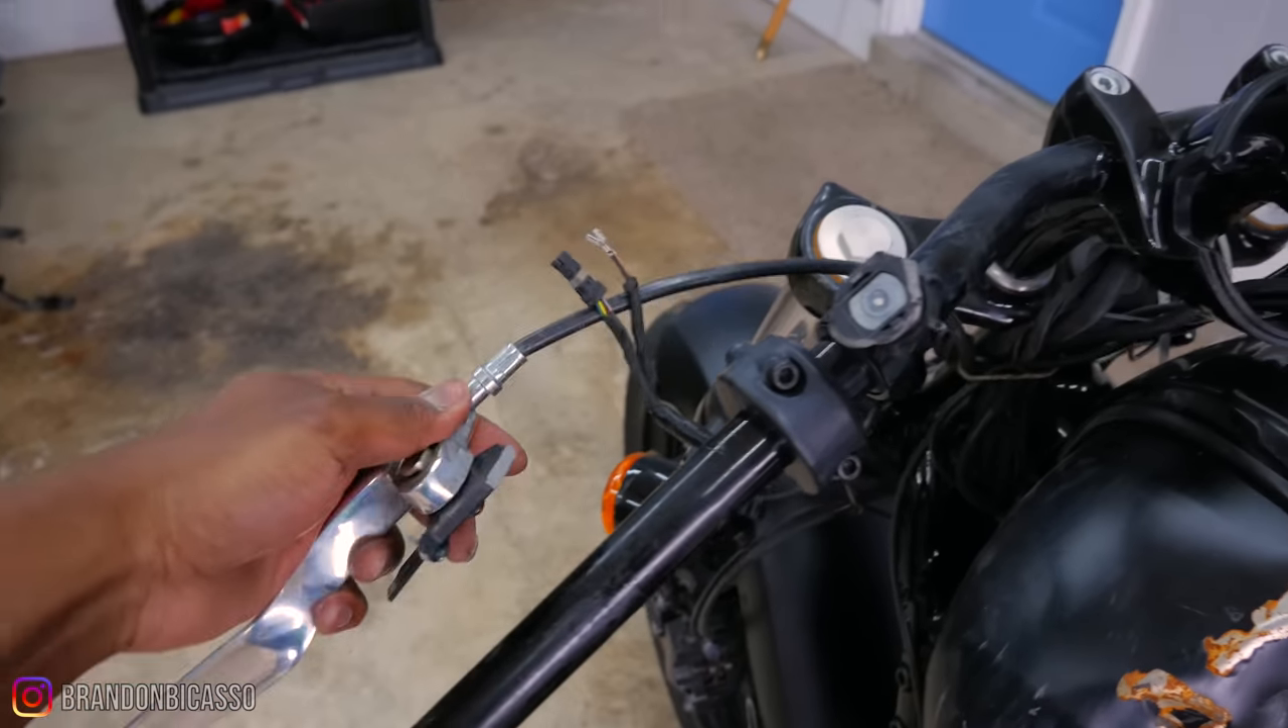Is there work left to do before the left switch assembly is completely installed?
Yes.